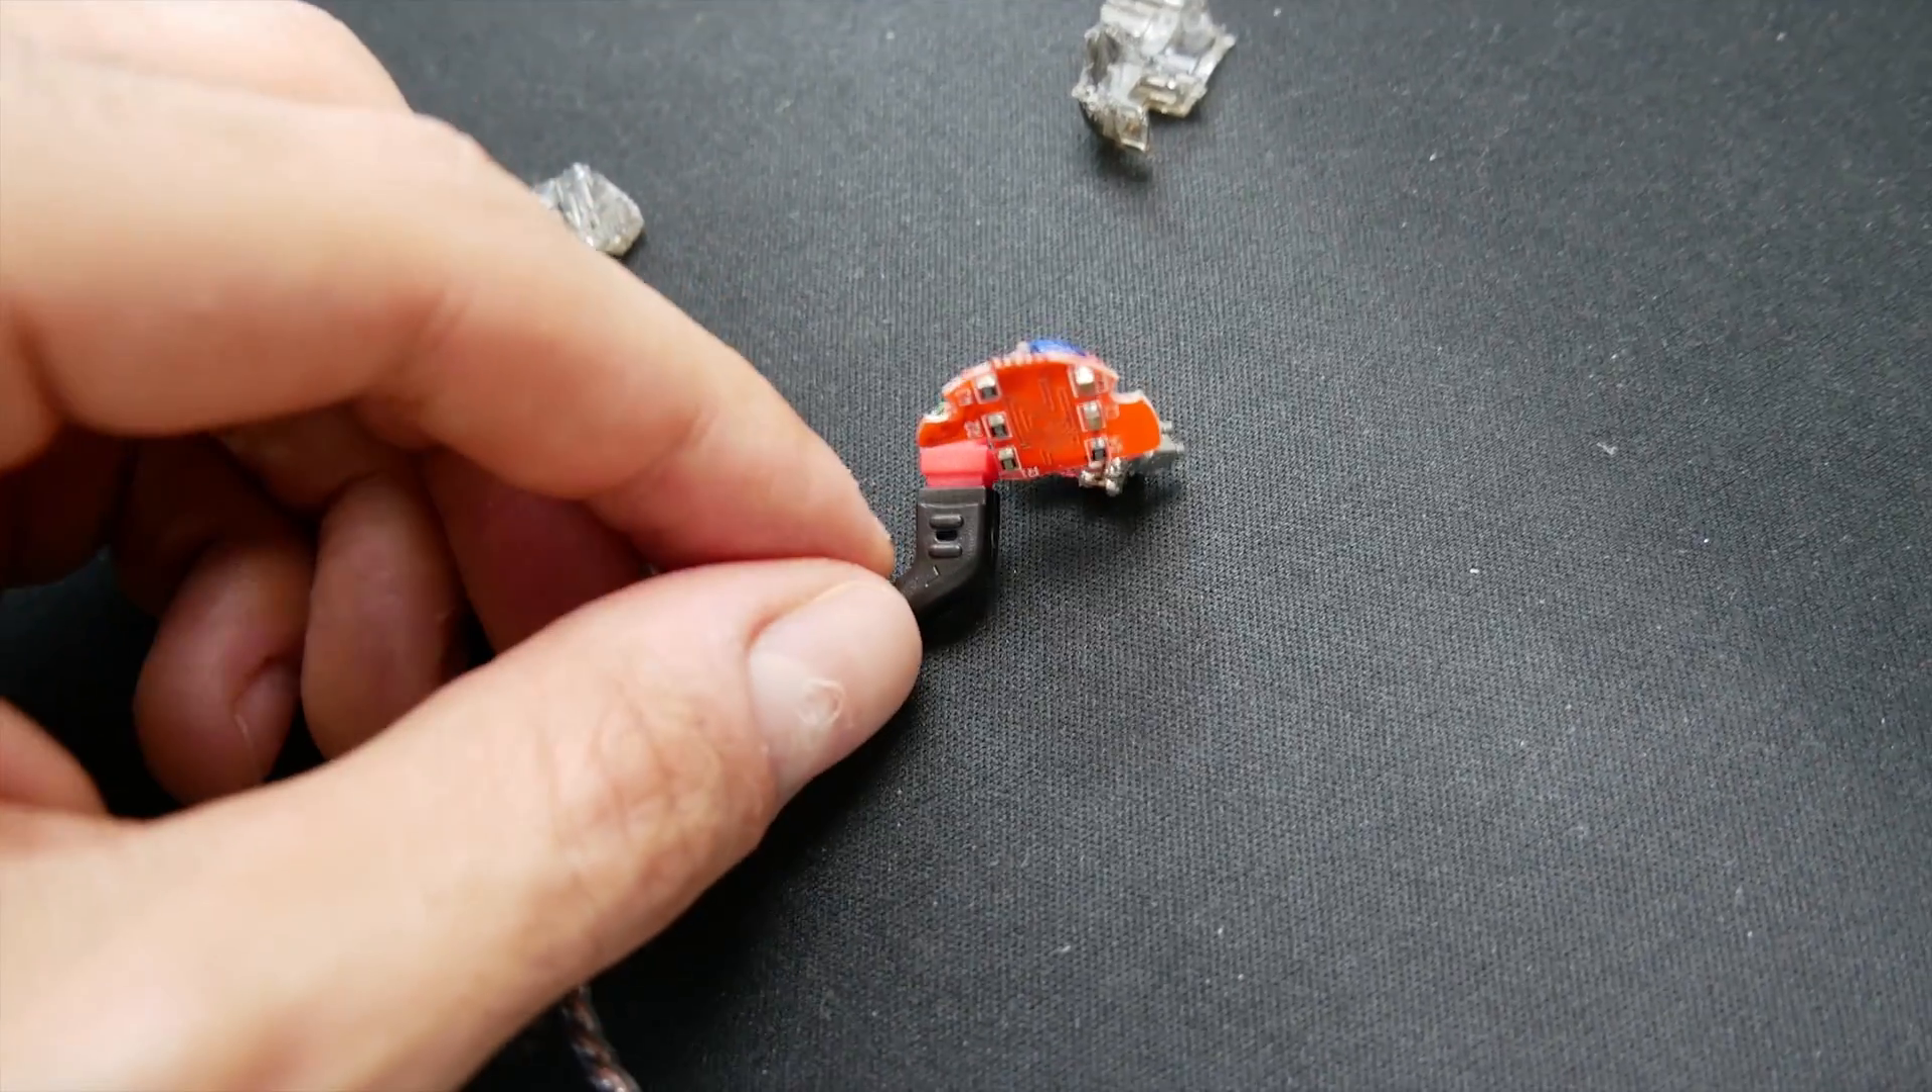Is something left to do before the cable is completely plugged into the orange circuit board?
No.